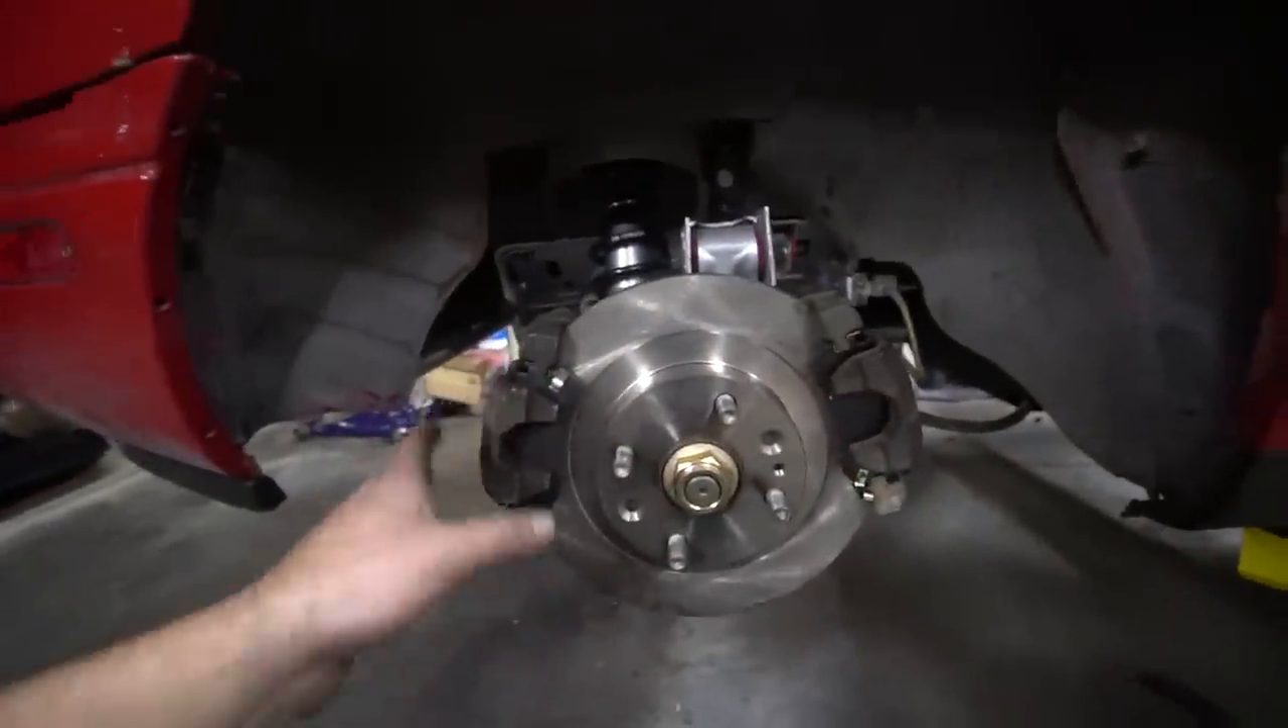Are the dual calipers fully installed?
Yes.